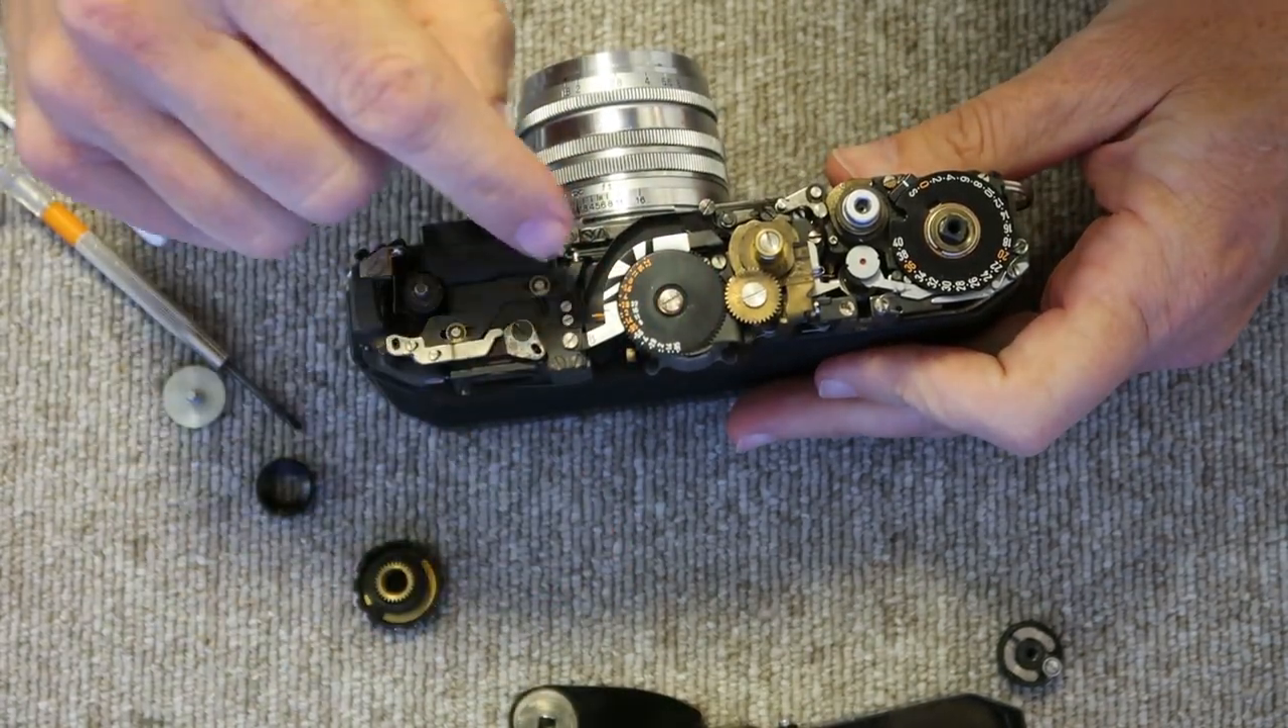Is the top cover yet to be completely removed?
No.